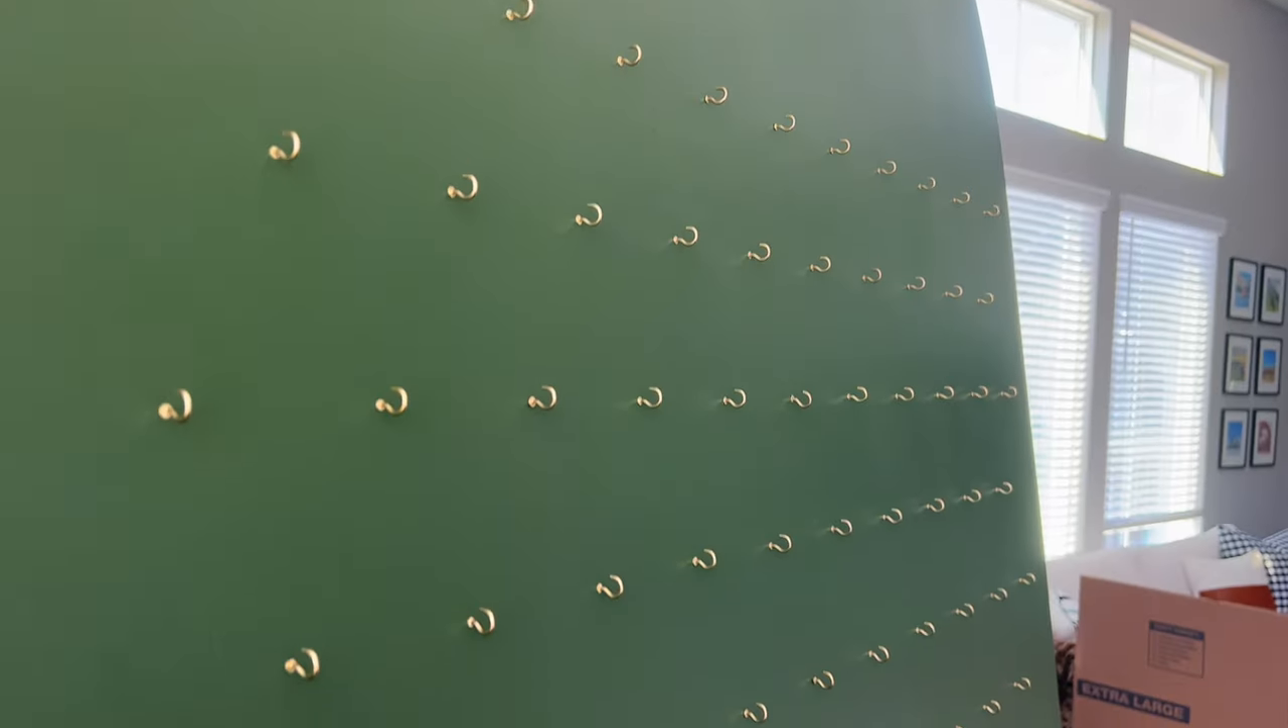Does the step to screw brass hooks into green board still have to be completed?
No.